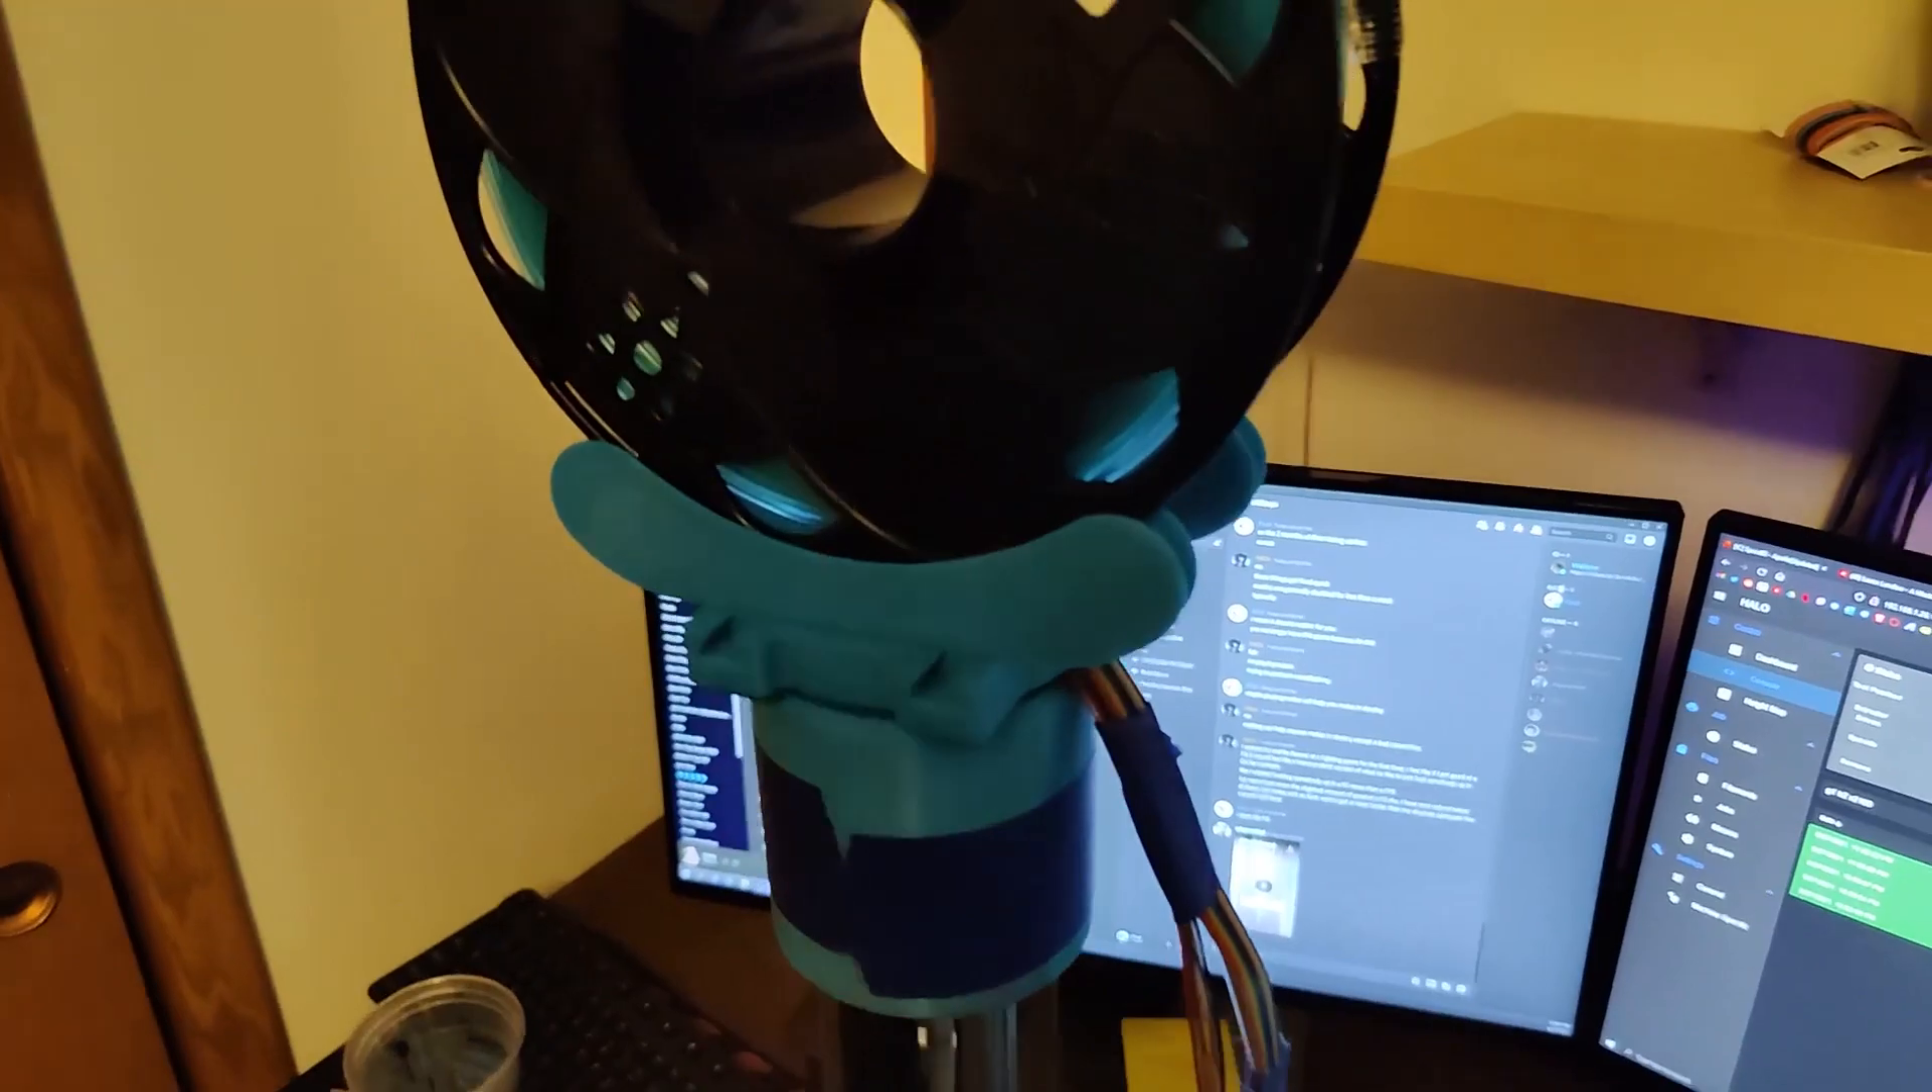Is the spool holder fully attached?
Yes.